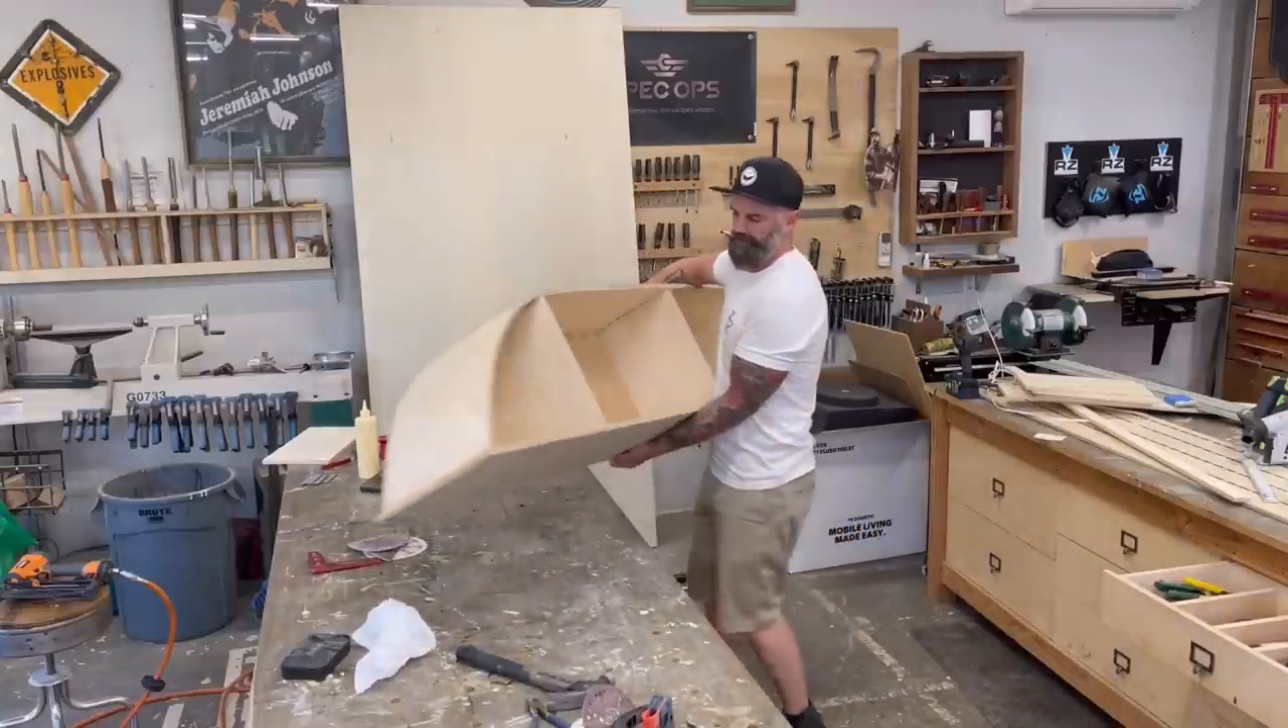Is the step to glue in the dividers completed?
Yes.